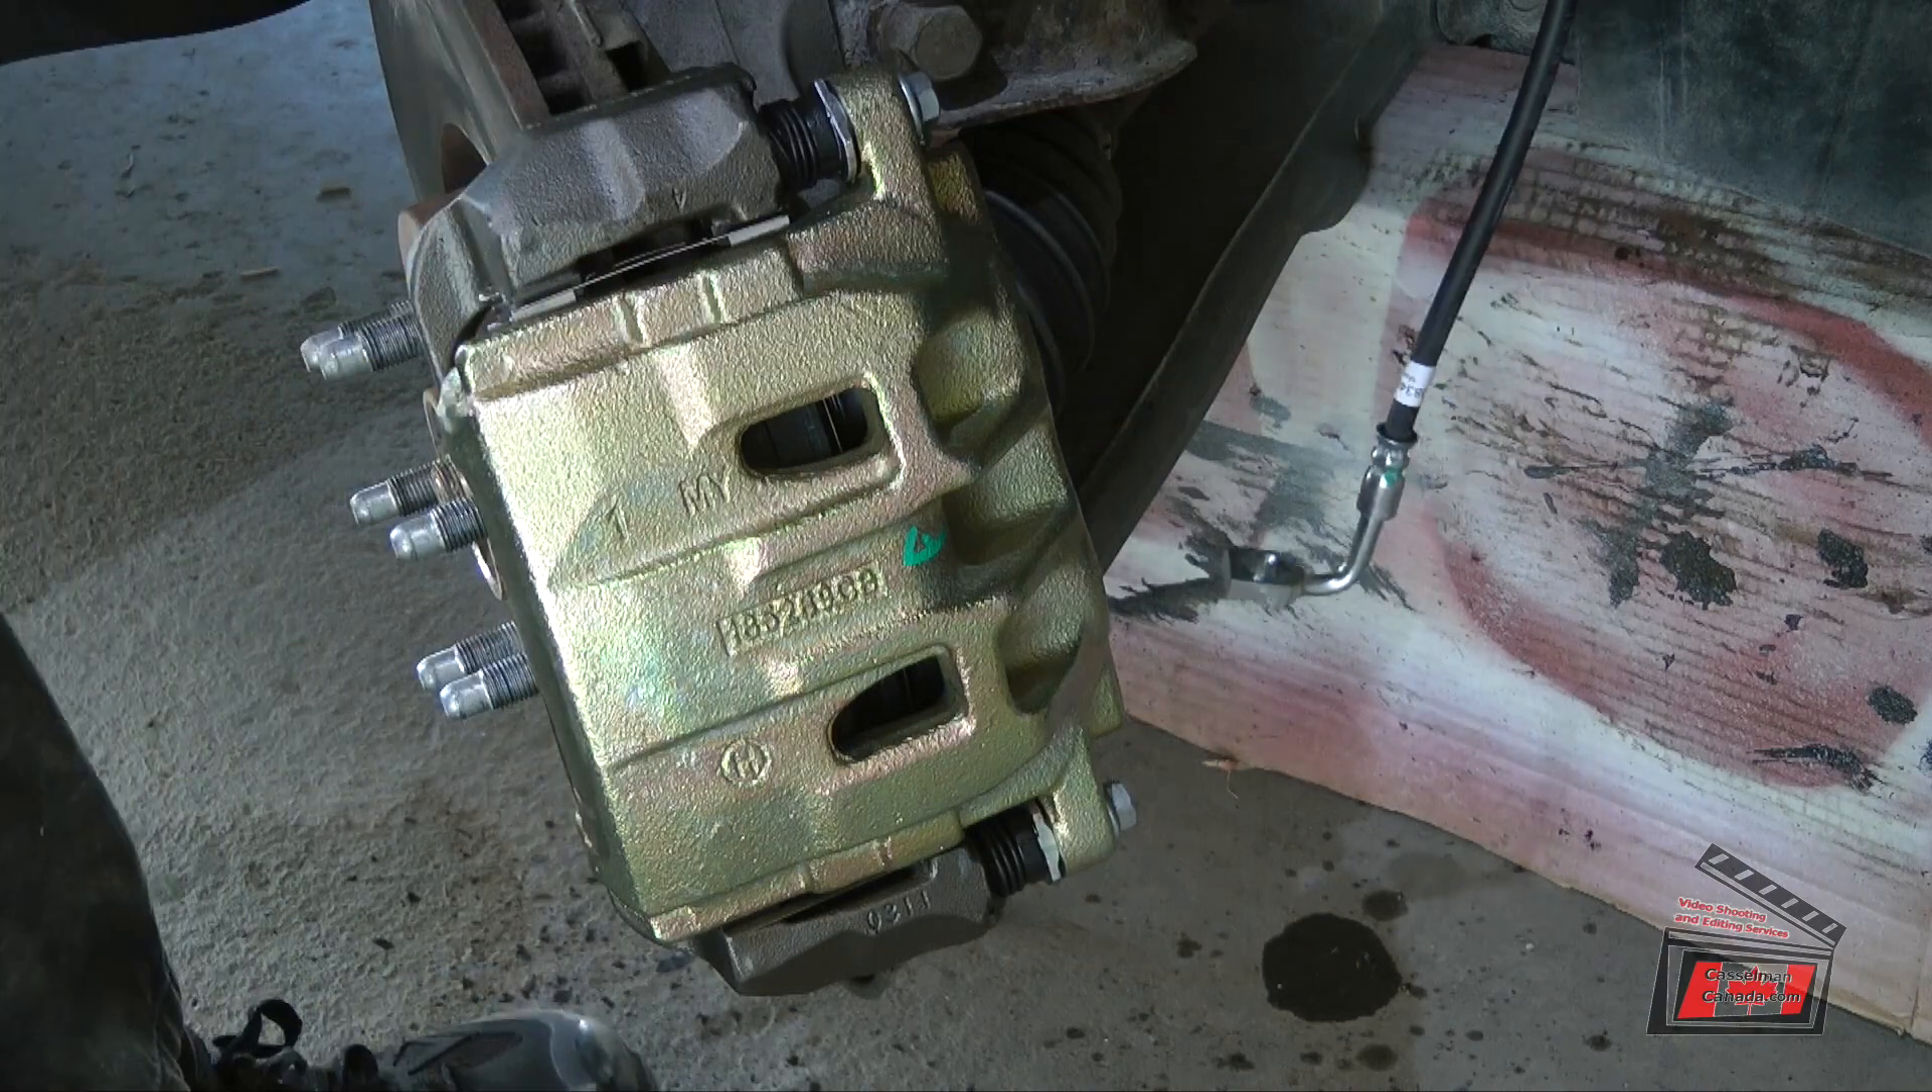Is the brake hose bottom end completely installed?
No.